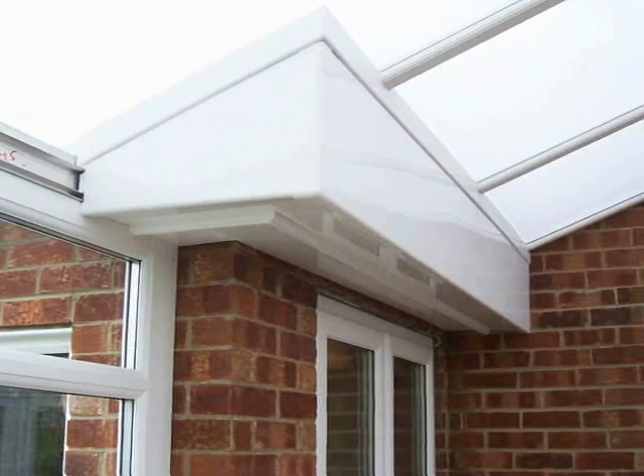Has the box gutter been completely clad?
Yes.